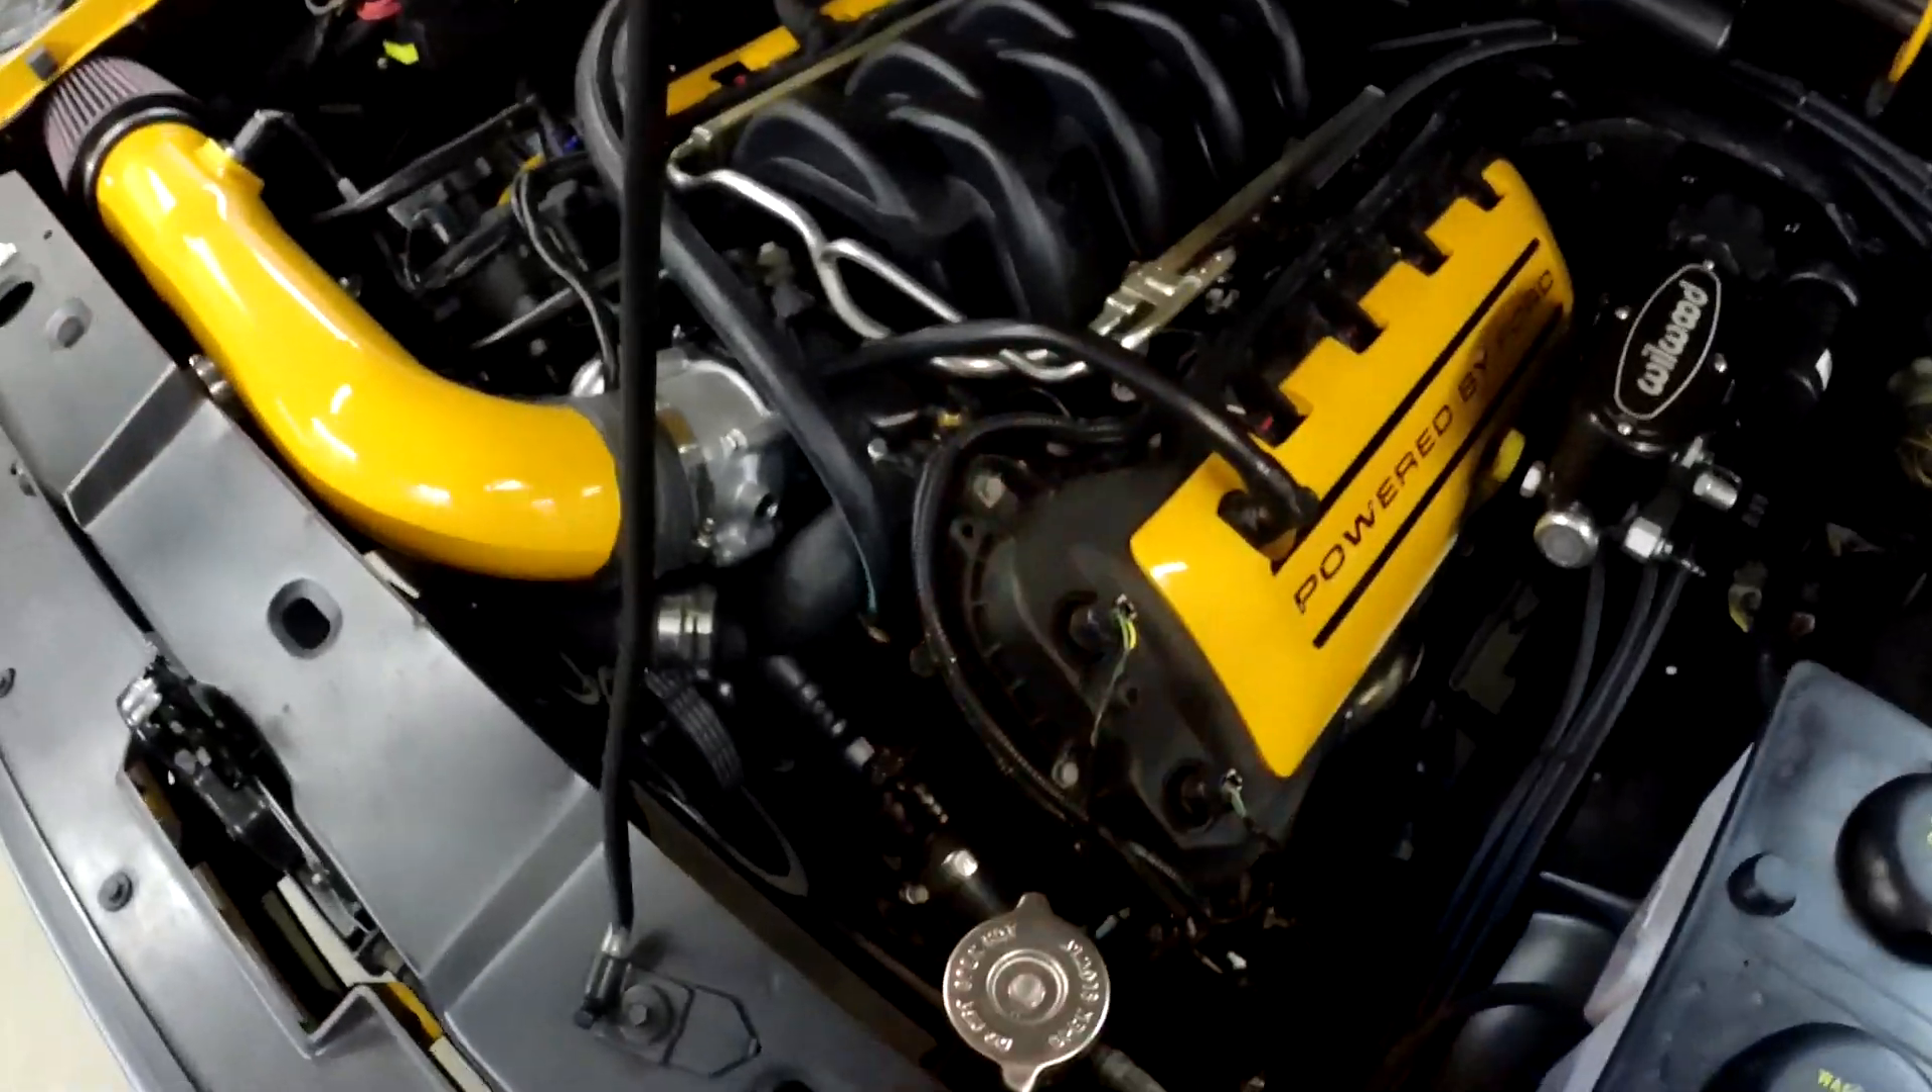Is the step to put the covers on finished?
Yes.